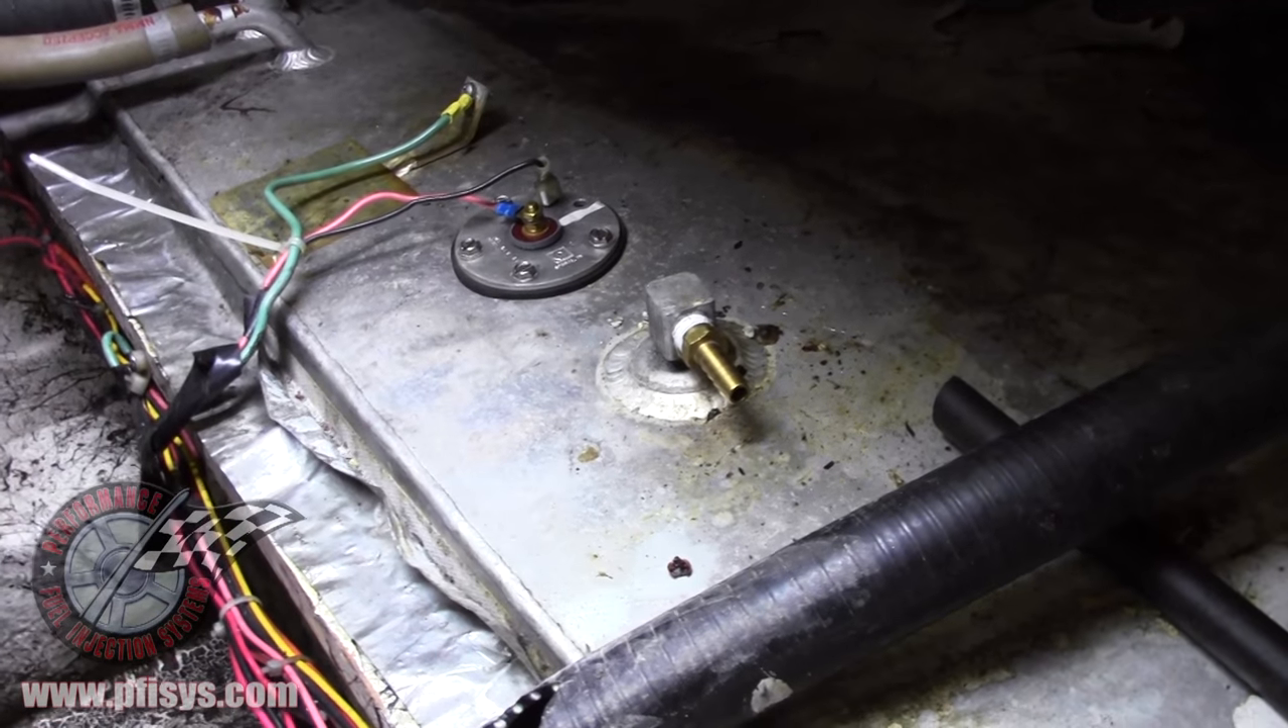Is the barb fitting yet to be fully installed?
No.